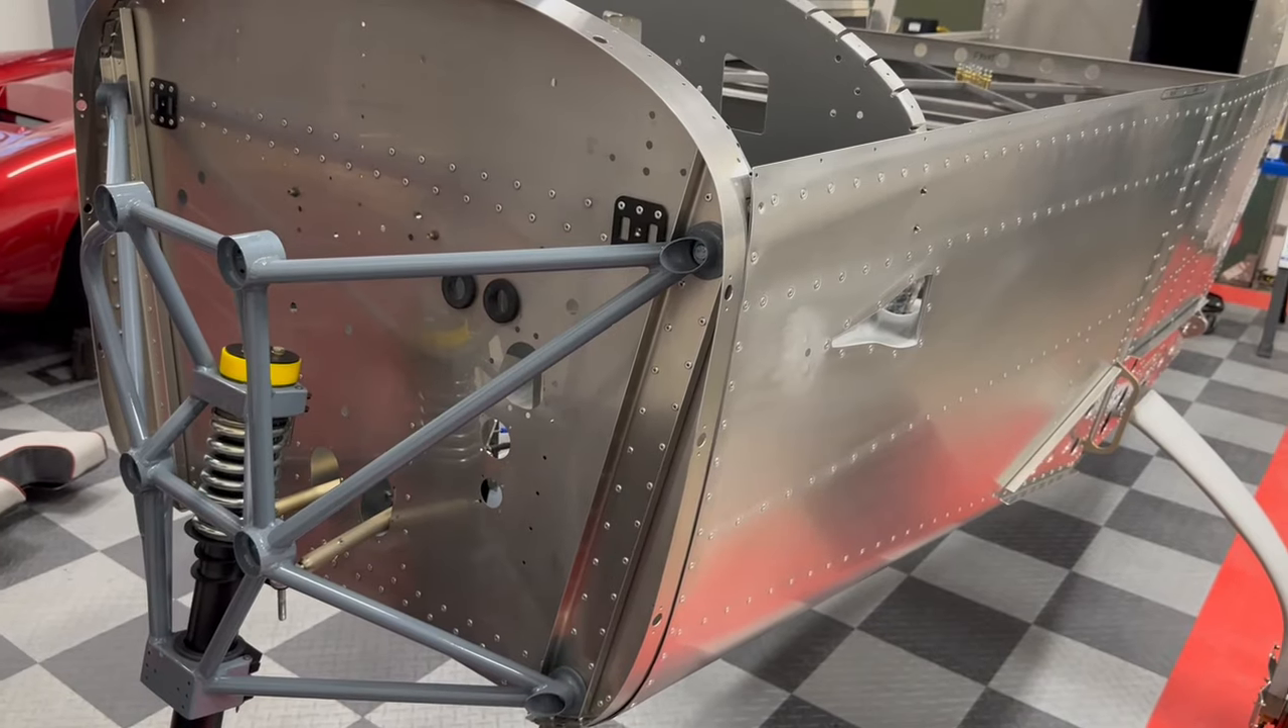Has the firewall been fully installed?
Yes.